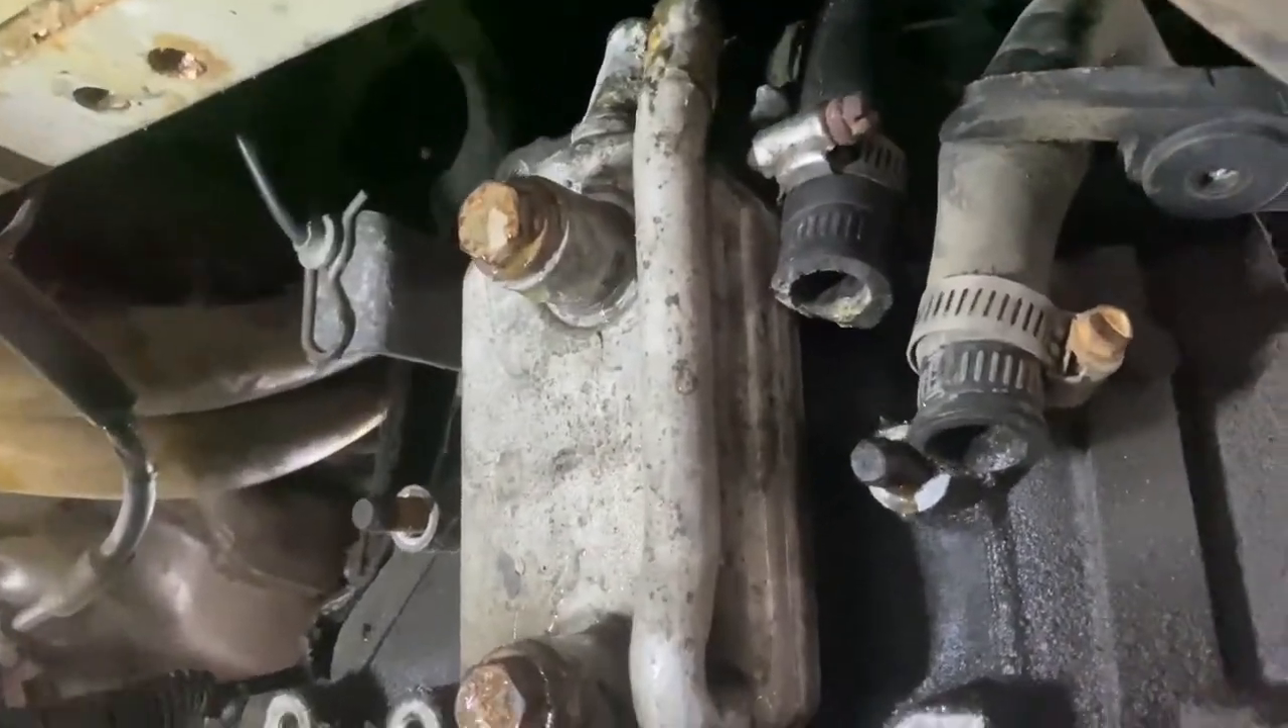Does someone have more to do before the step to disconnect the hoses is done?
No.